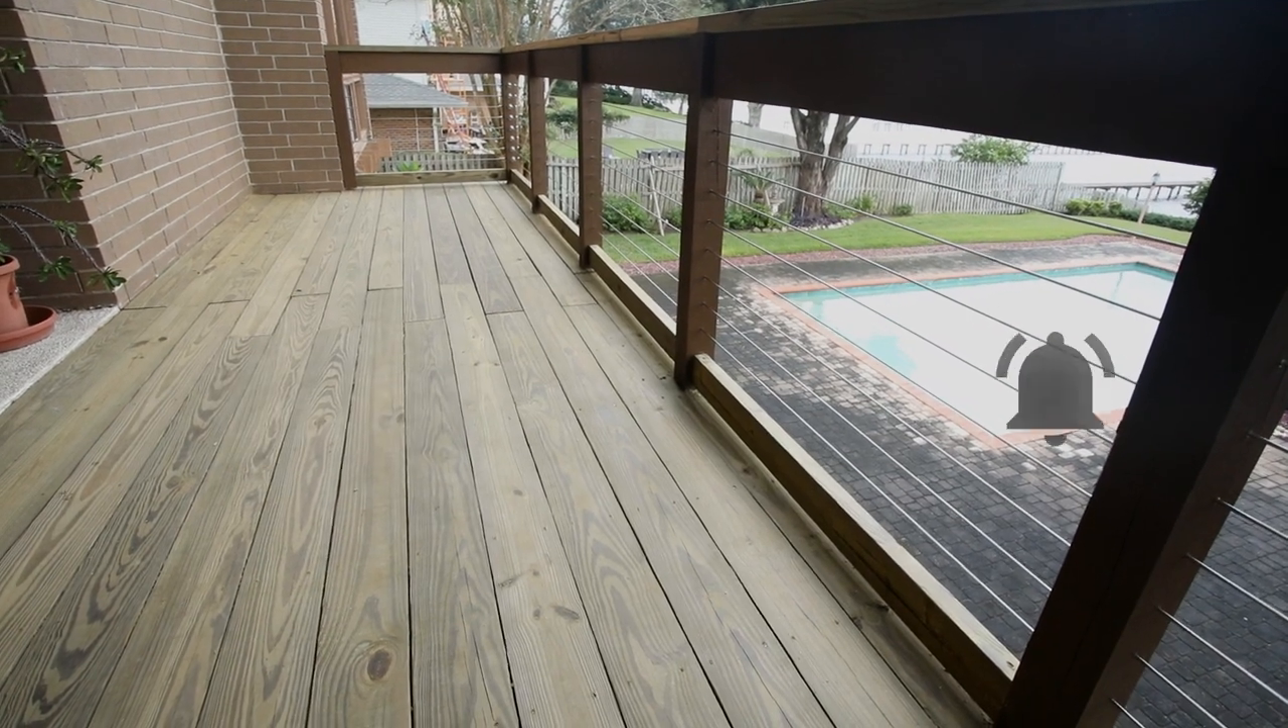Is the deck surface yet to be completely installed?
No.